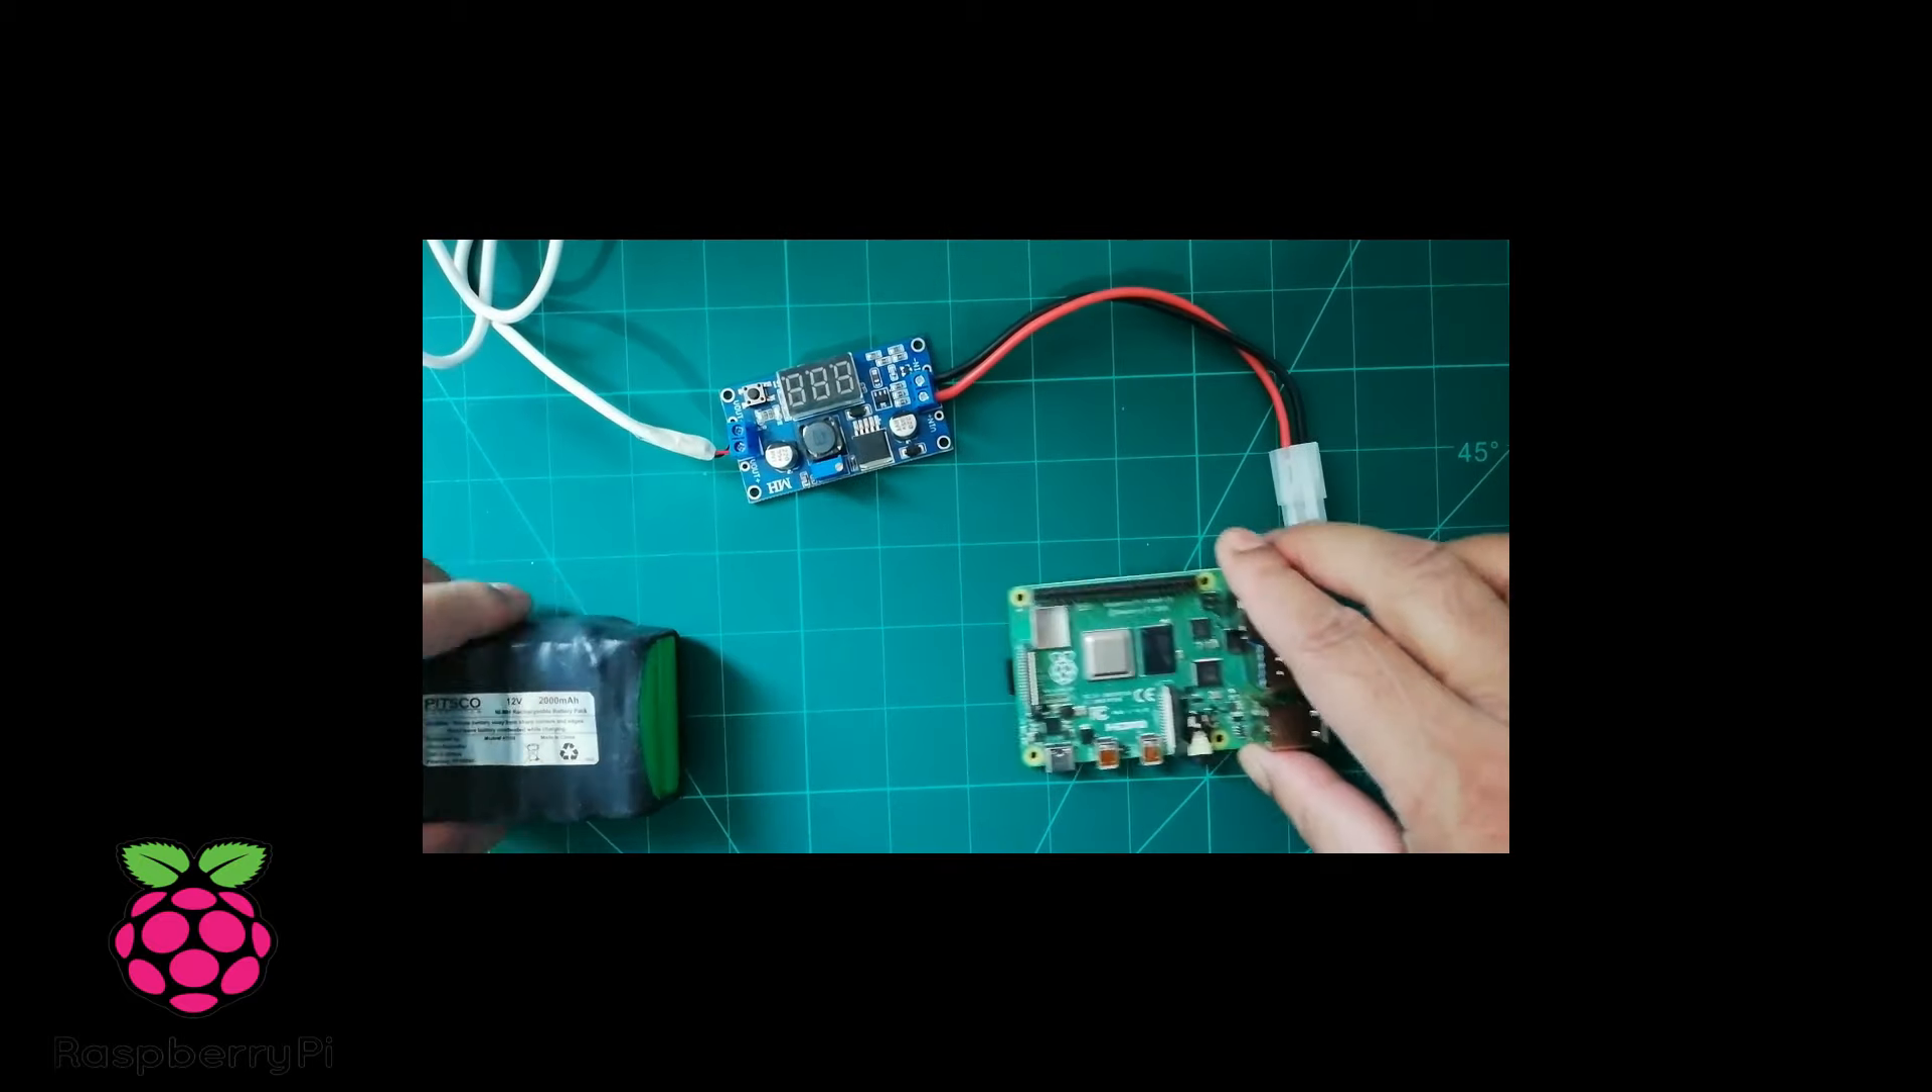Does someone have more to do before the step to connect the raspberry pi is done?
Yes.